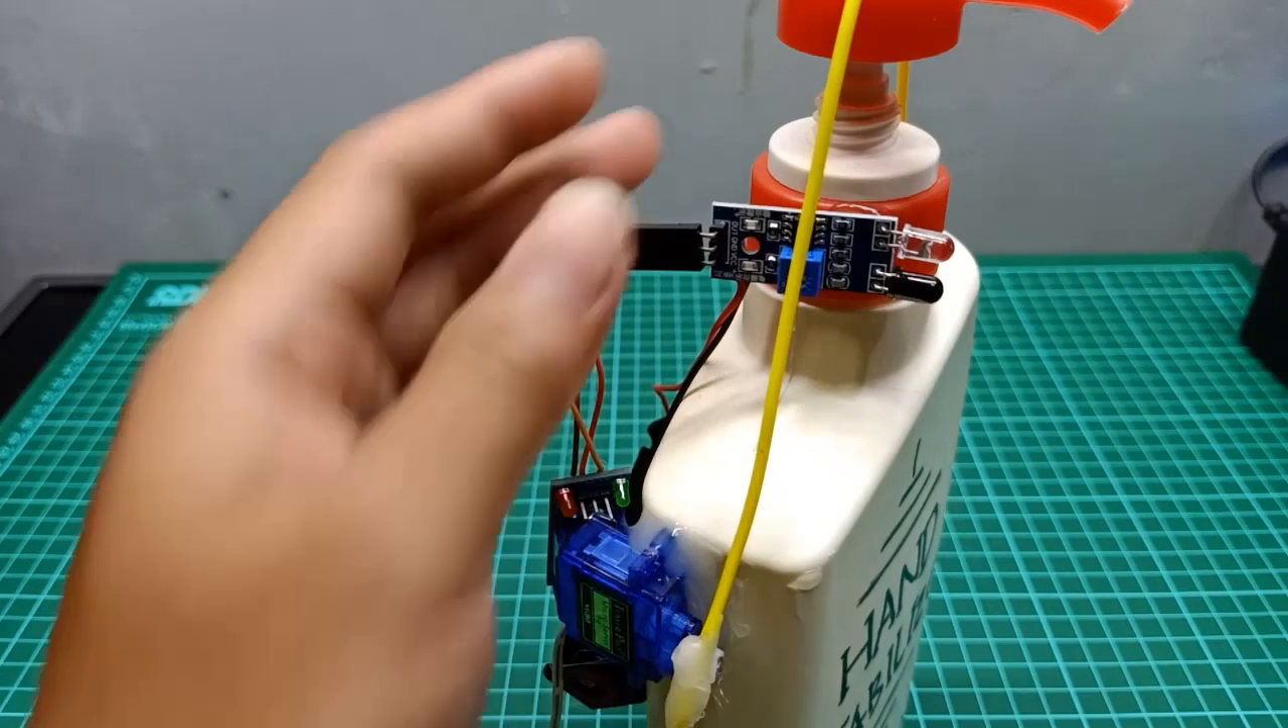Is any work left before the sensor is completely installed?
No.